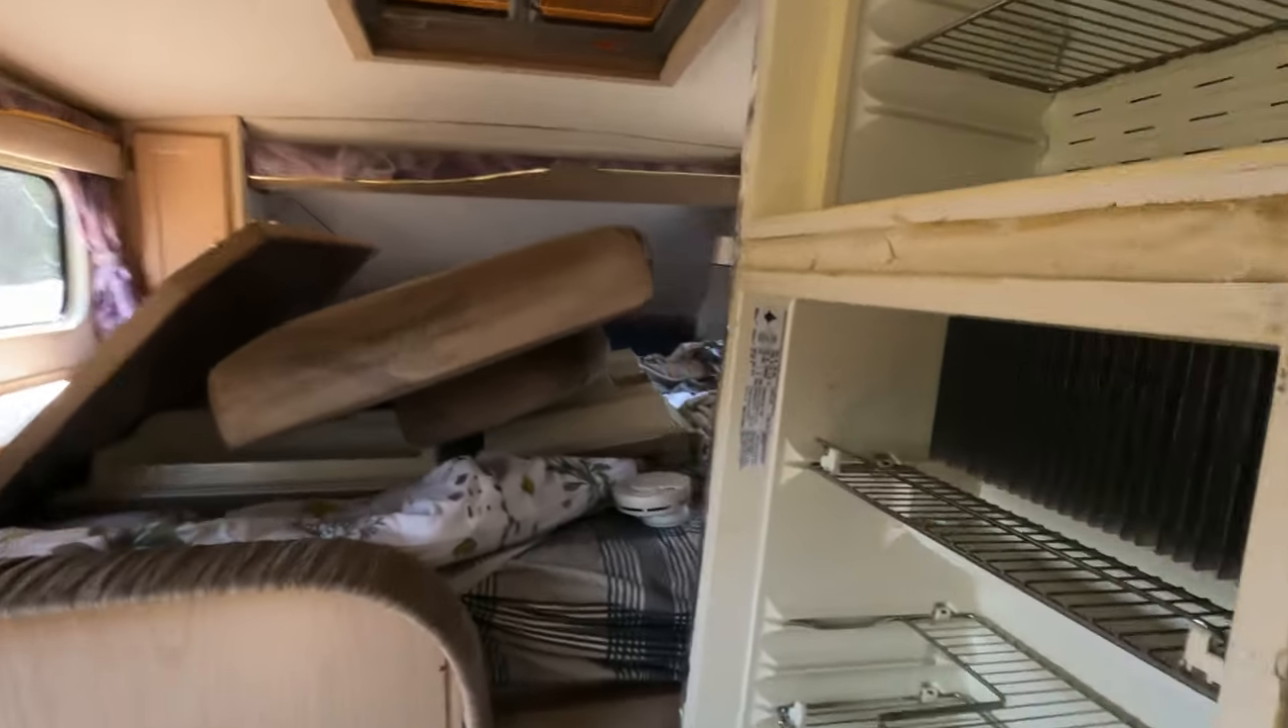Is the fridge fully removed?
No.